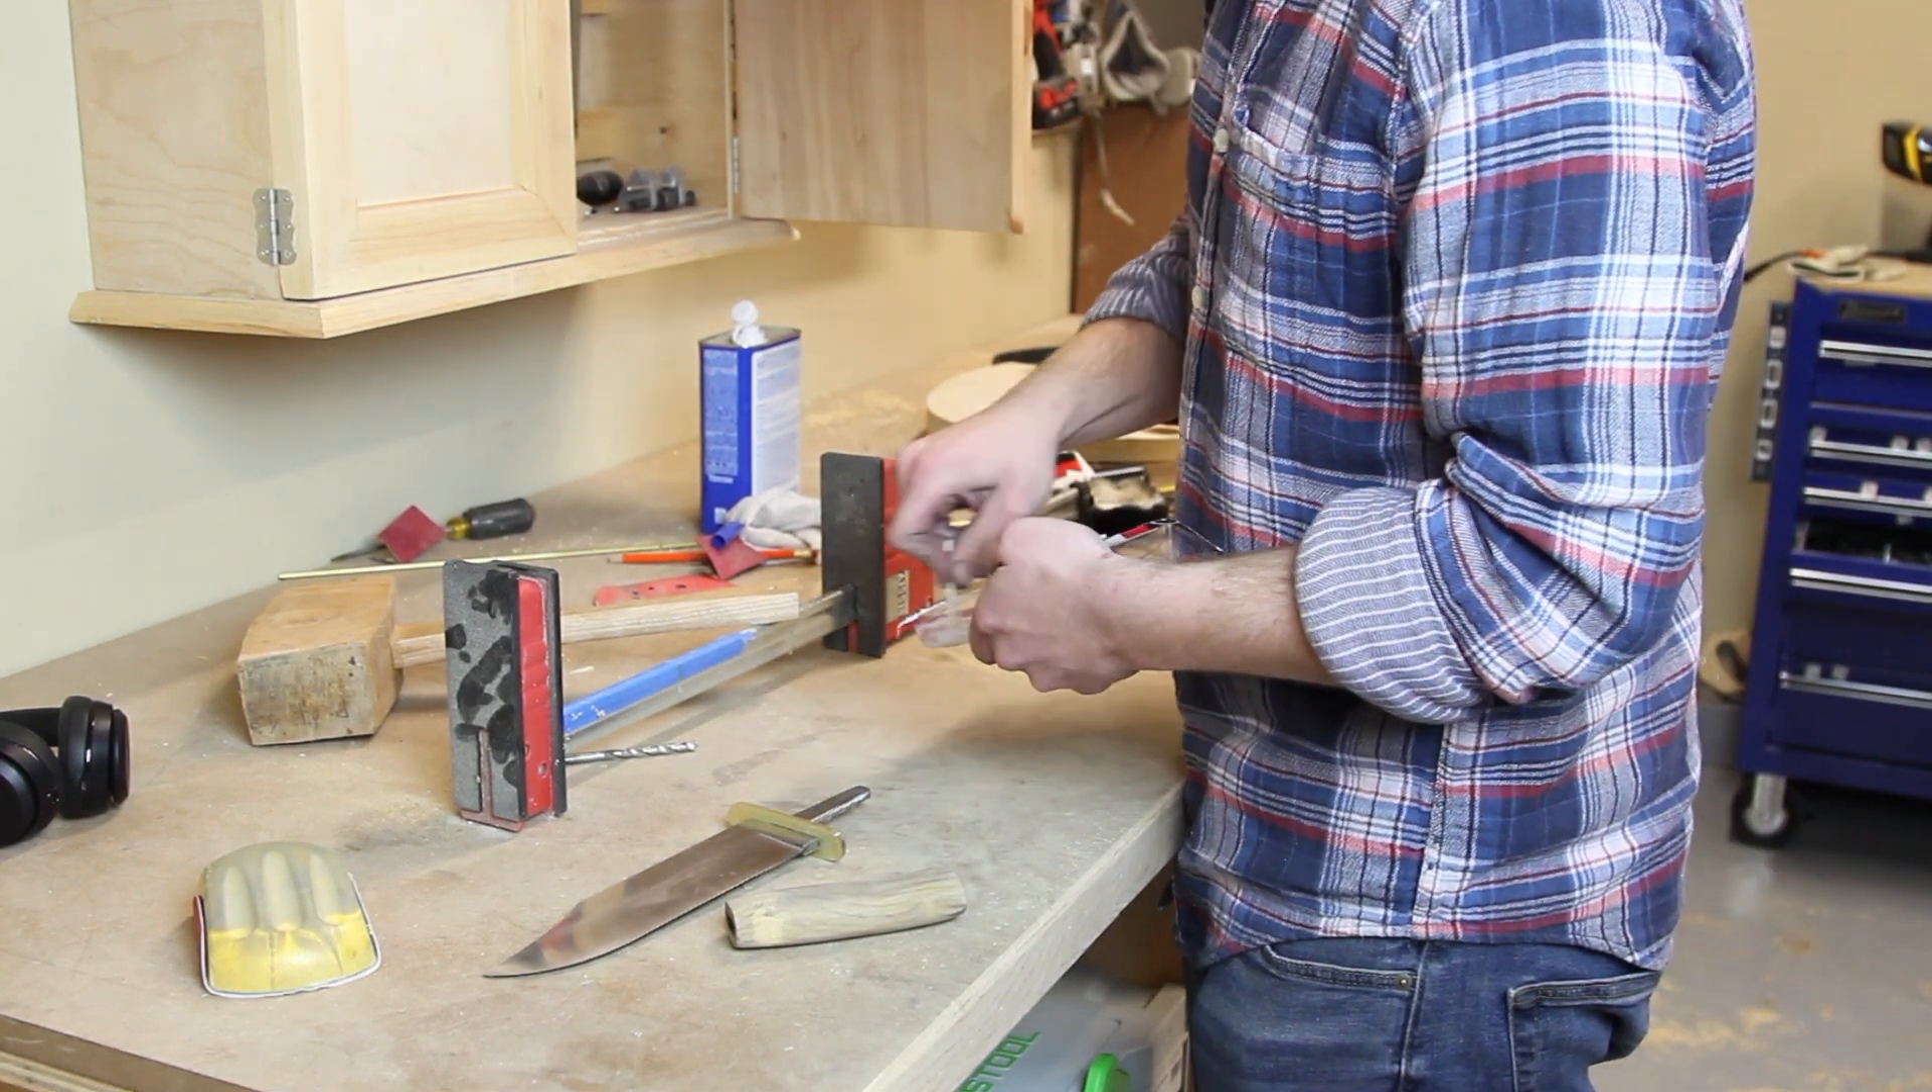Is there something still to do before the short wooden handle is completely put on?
Yes.